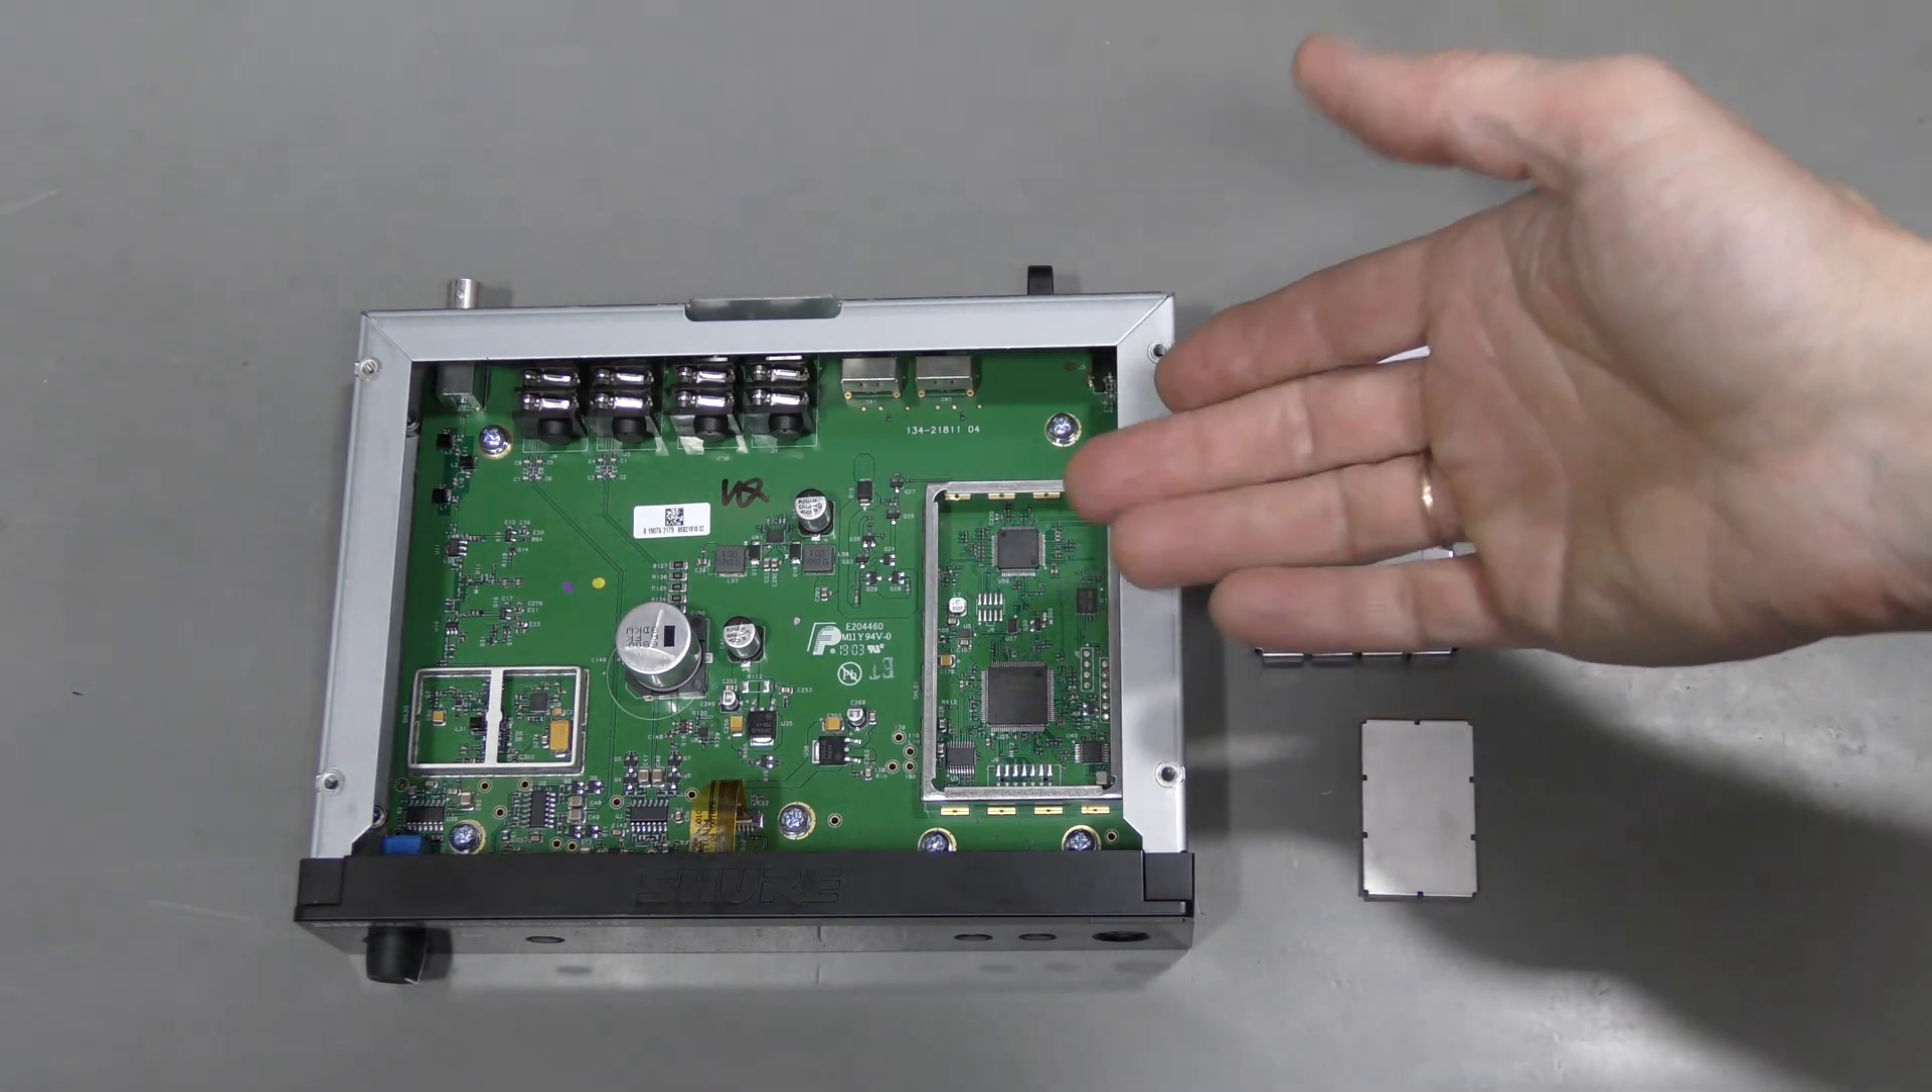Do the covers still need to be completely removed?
No.